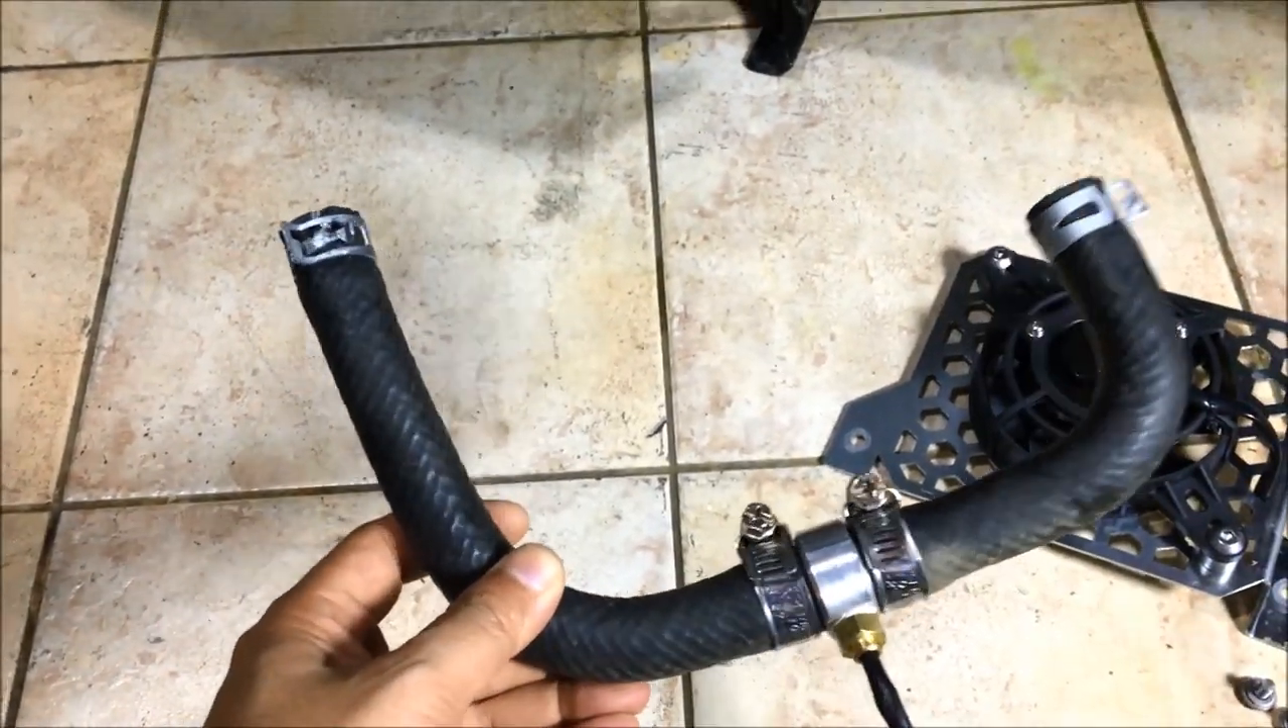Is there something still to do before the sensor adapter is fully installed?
No.